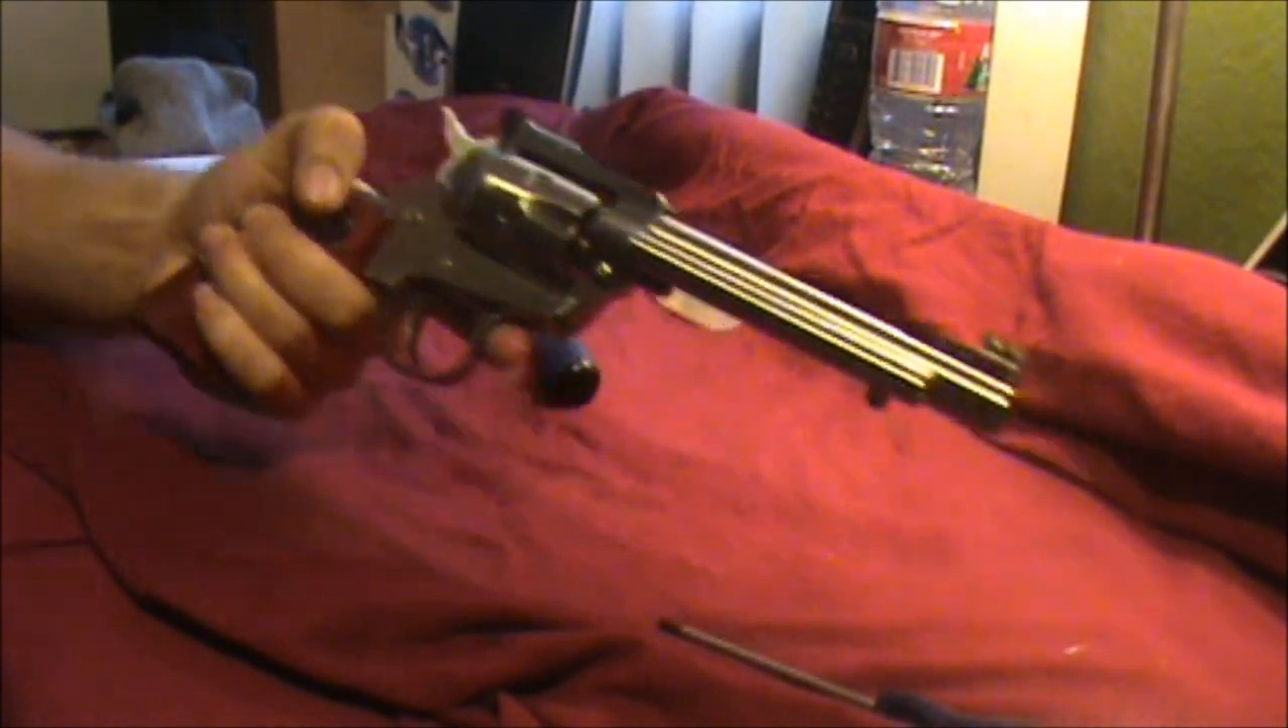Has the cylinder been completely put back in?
Yes.